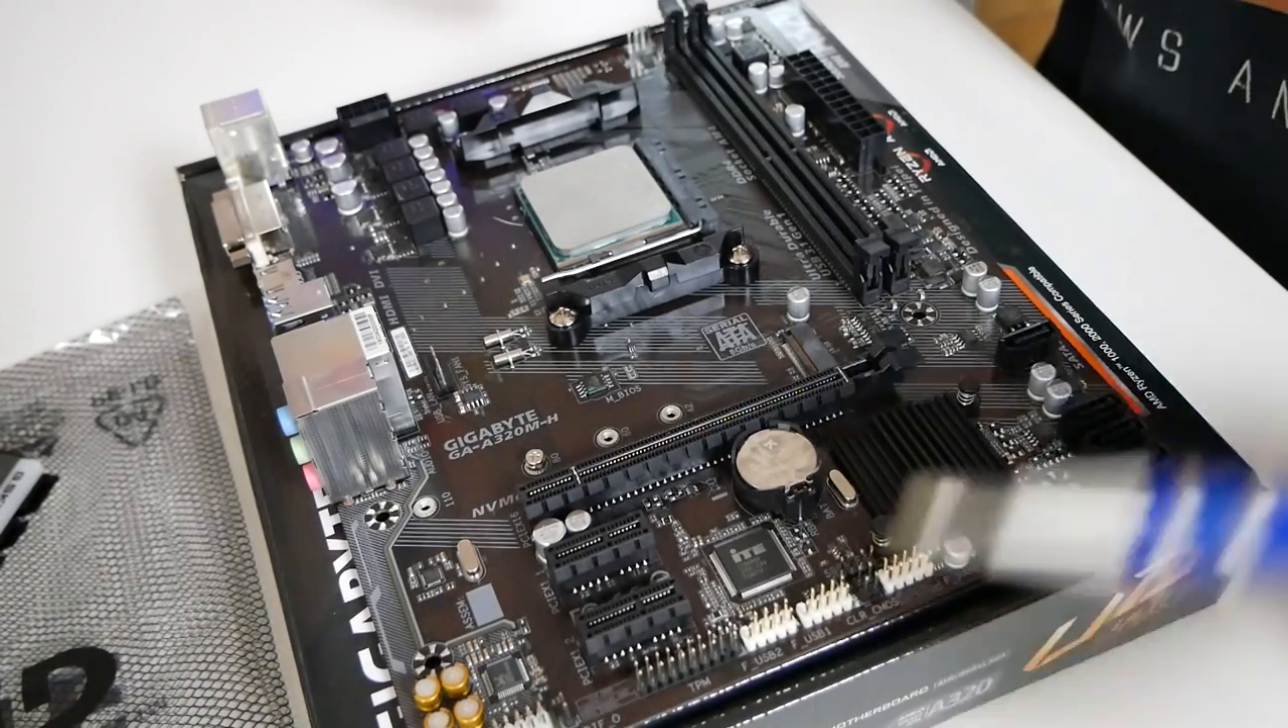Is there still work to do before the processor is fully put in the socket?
No.